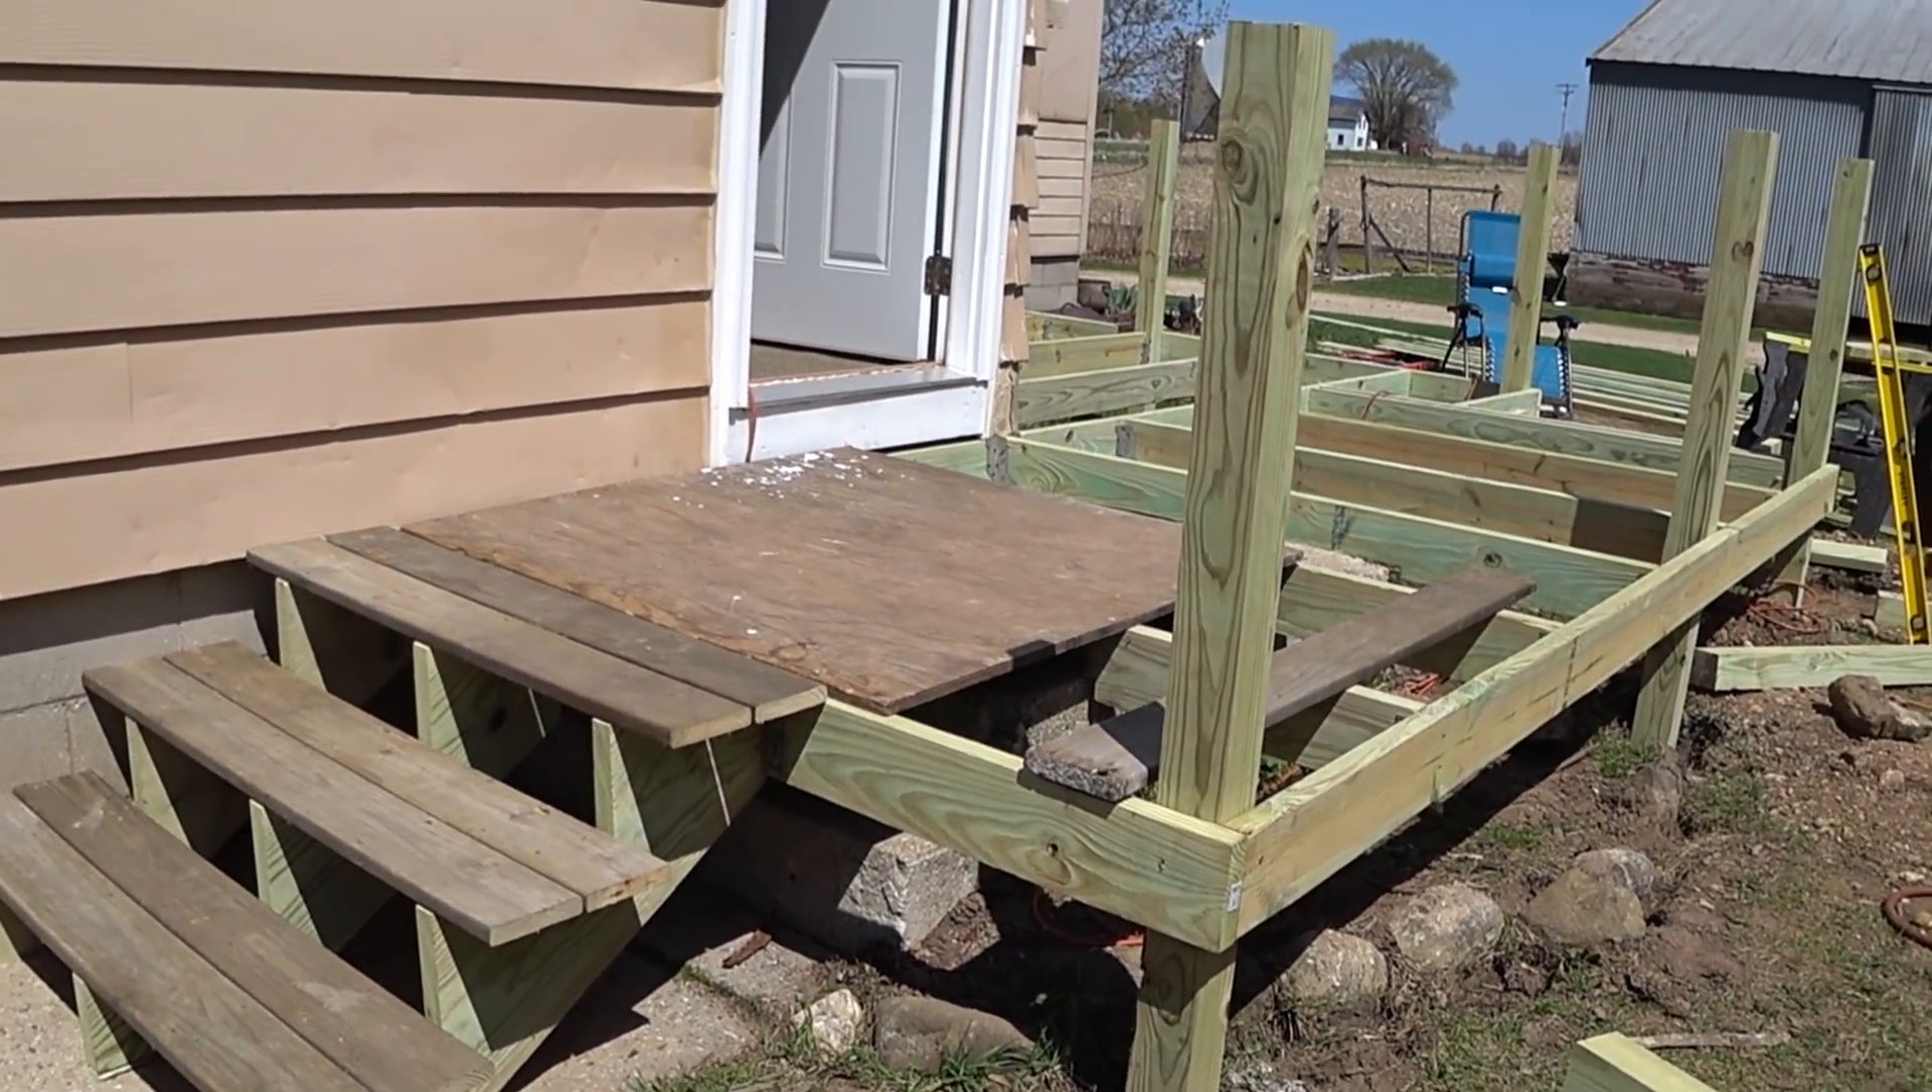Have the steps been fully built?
Yes.